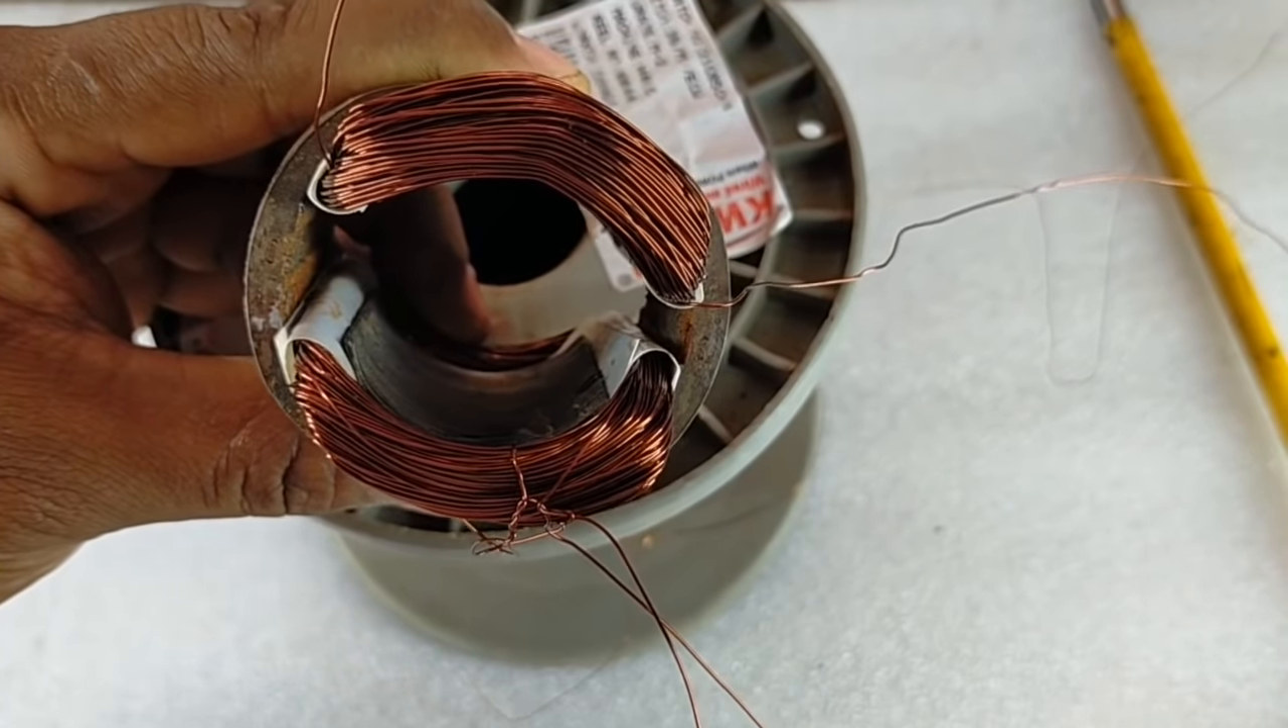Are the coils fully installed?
Yes.